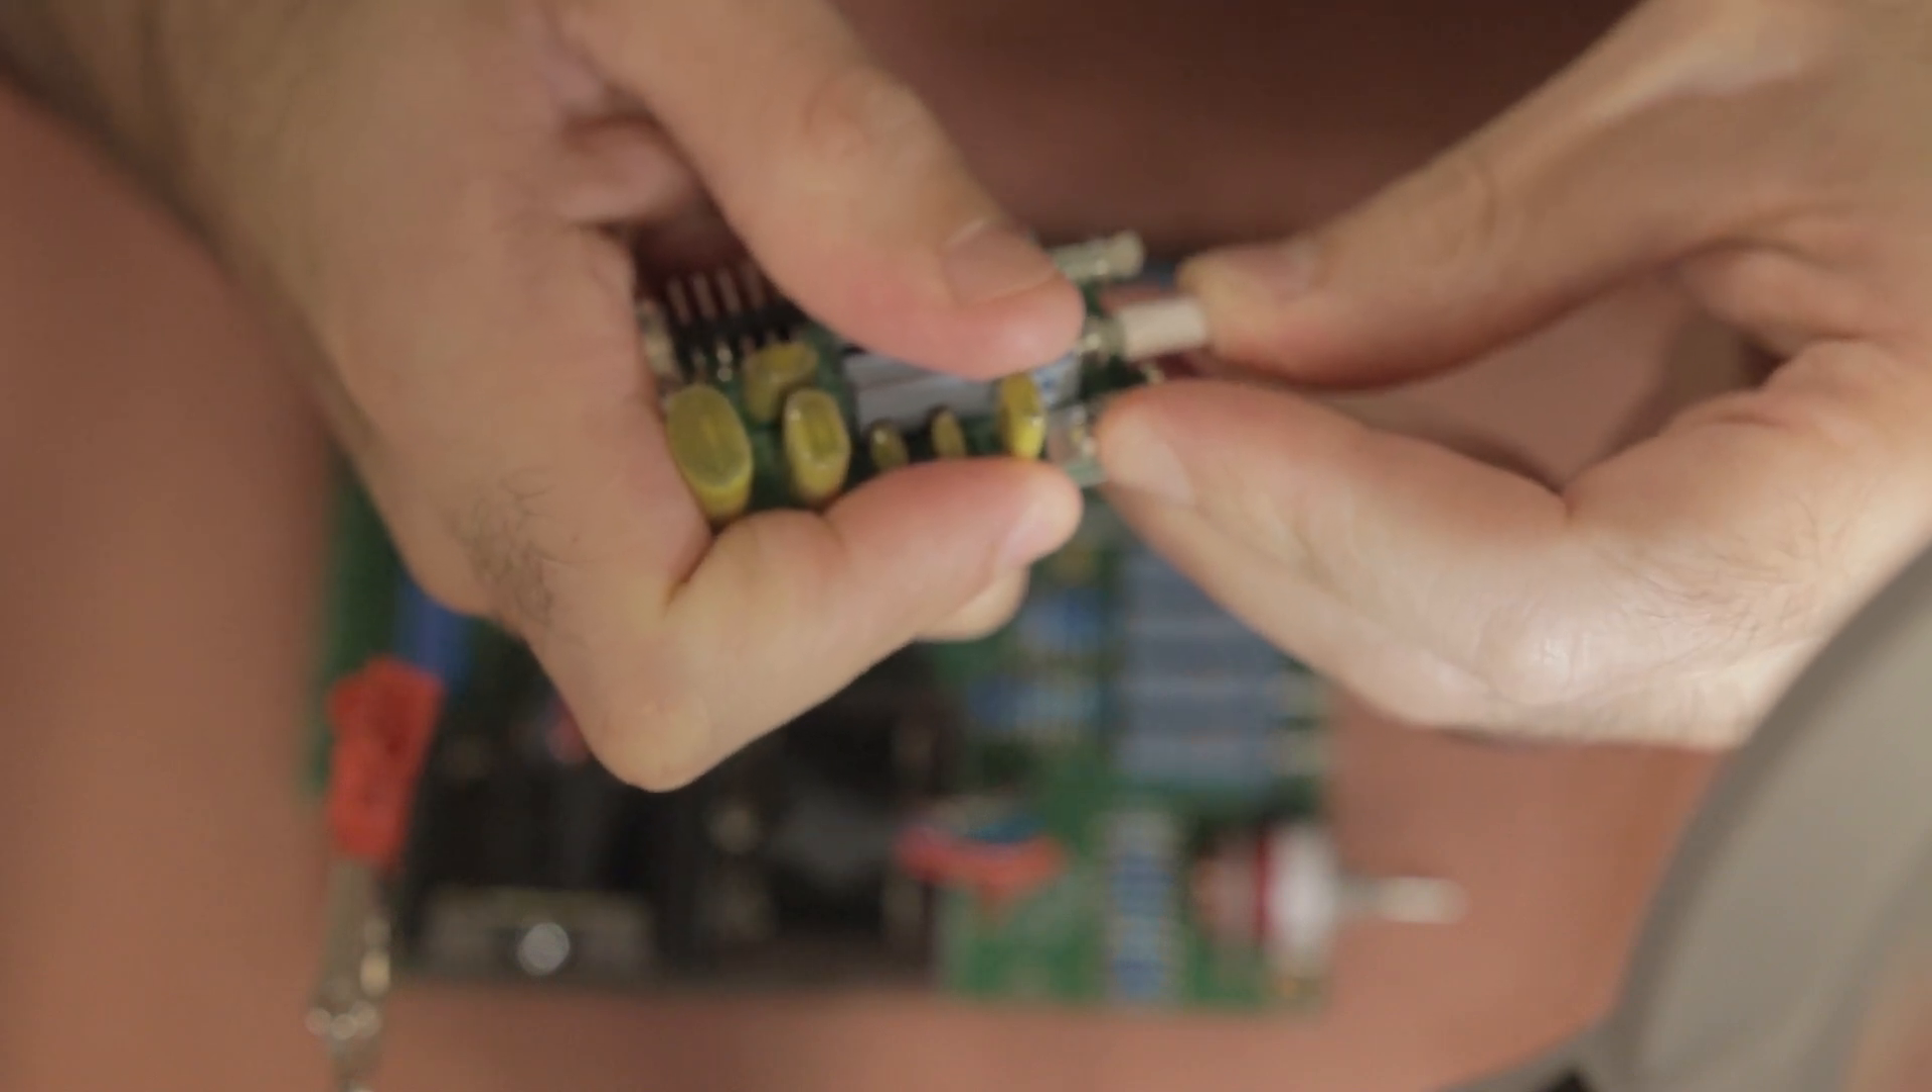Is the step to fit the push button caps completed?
No.